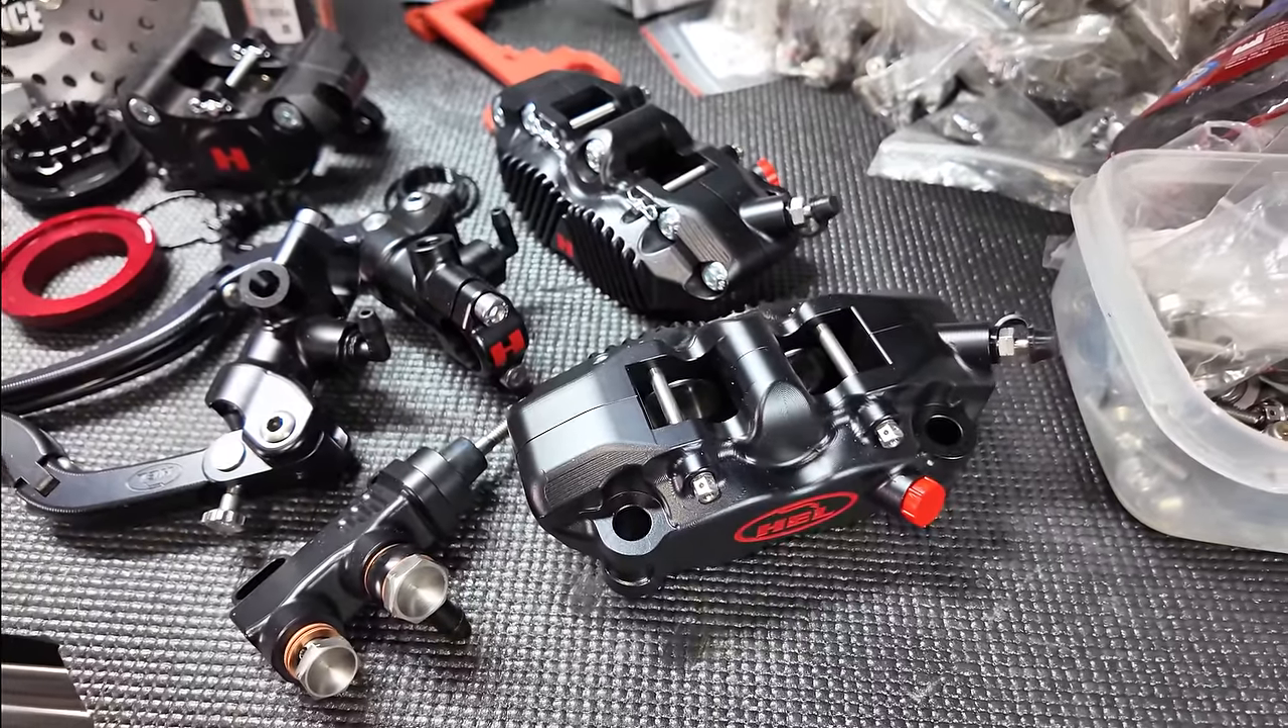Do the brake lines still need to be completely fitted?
Yes.